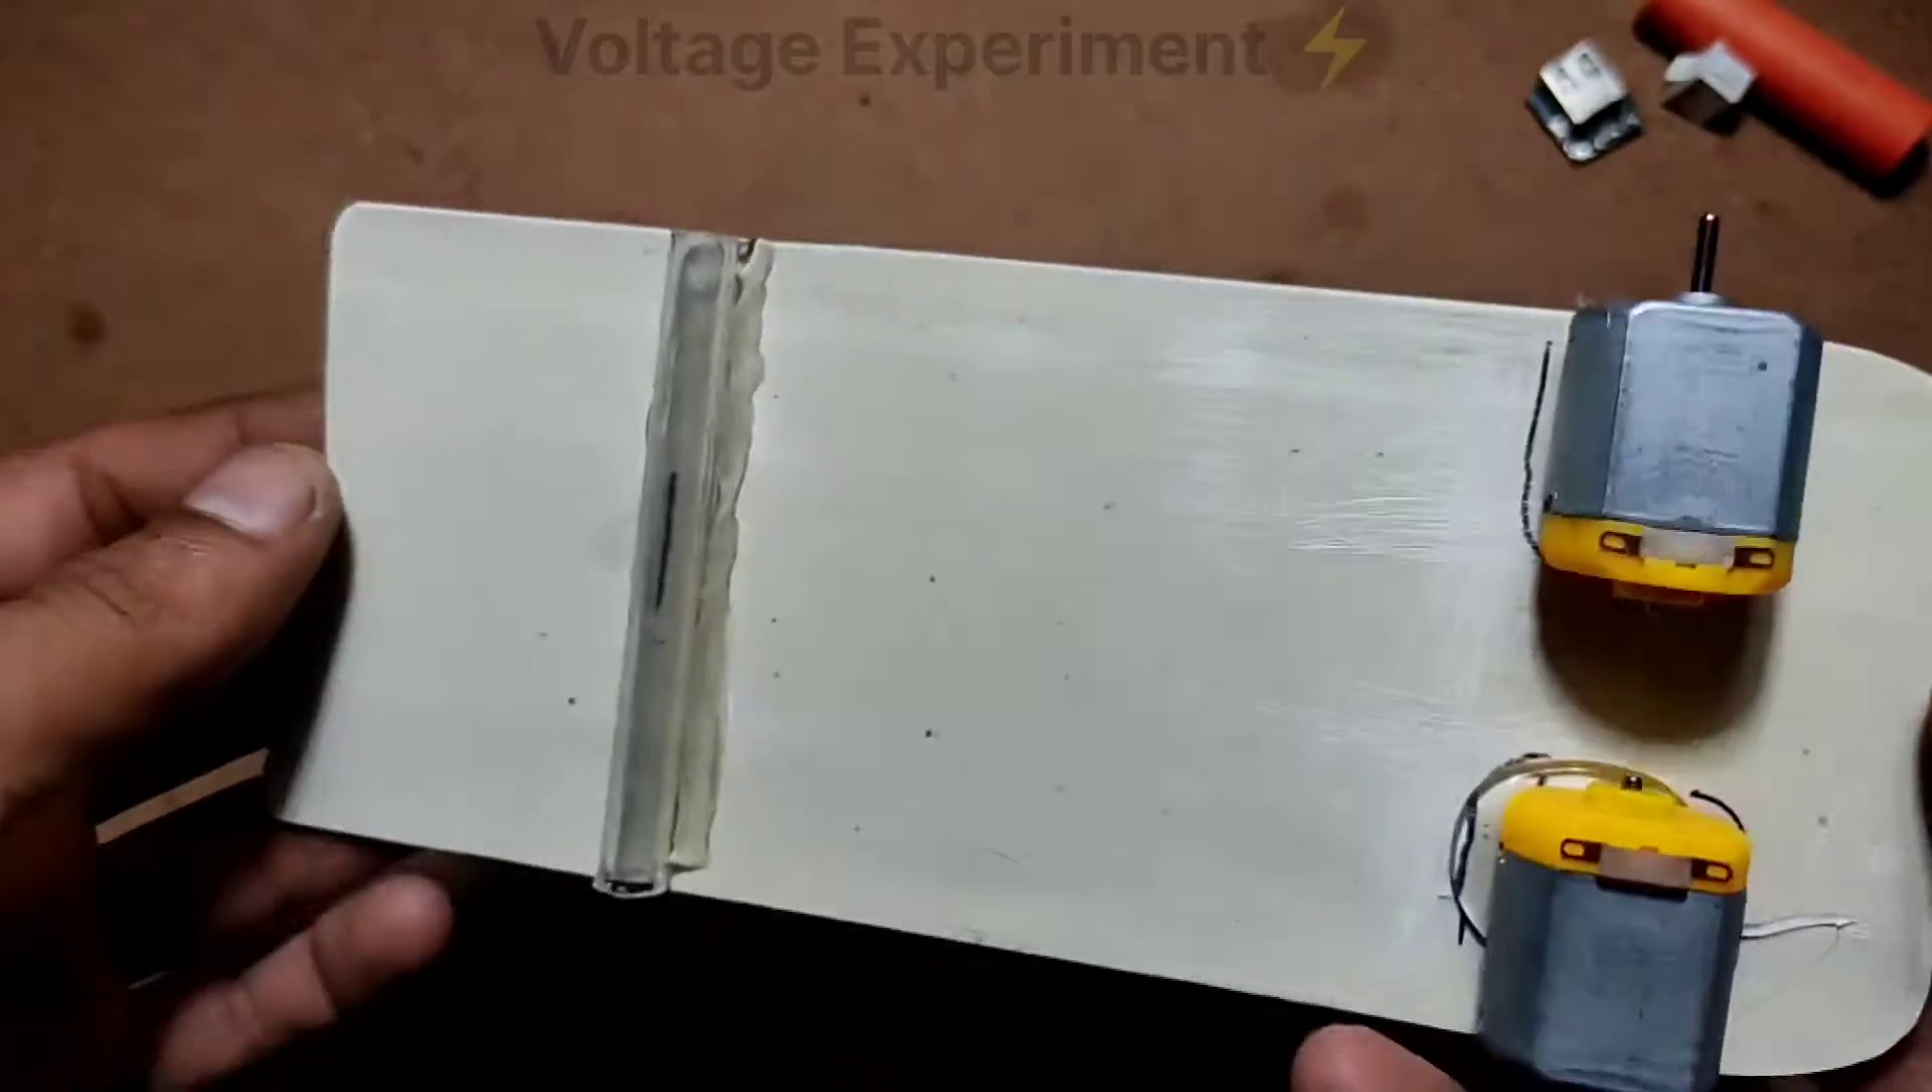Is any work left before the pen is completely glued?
No.